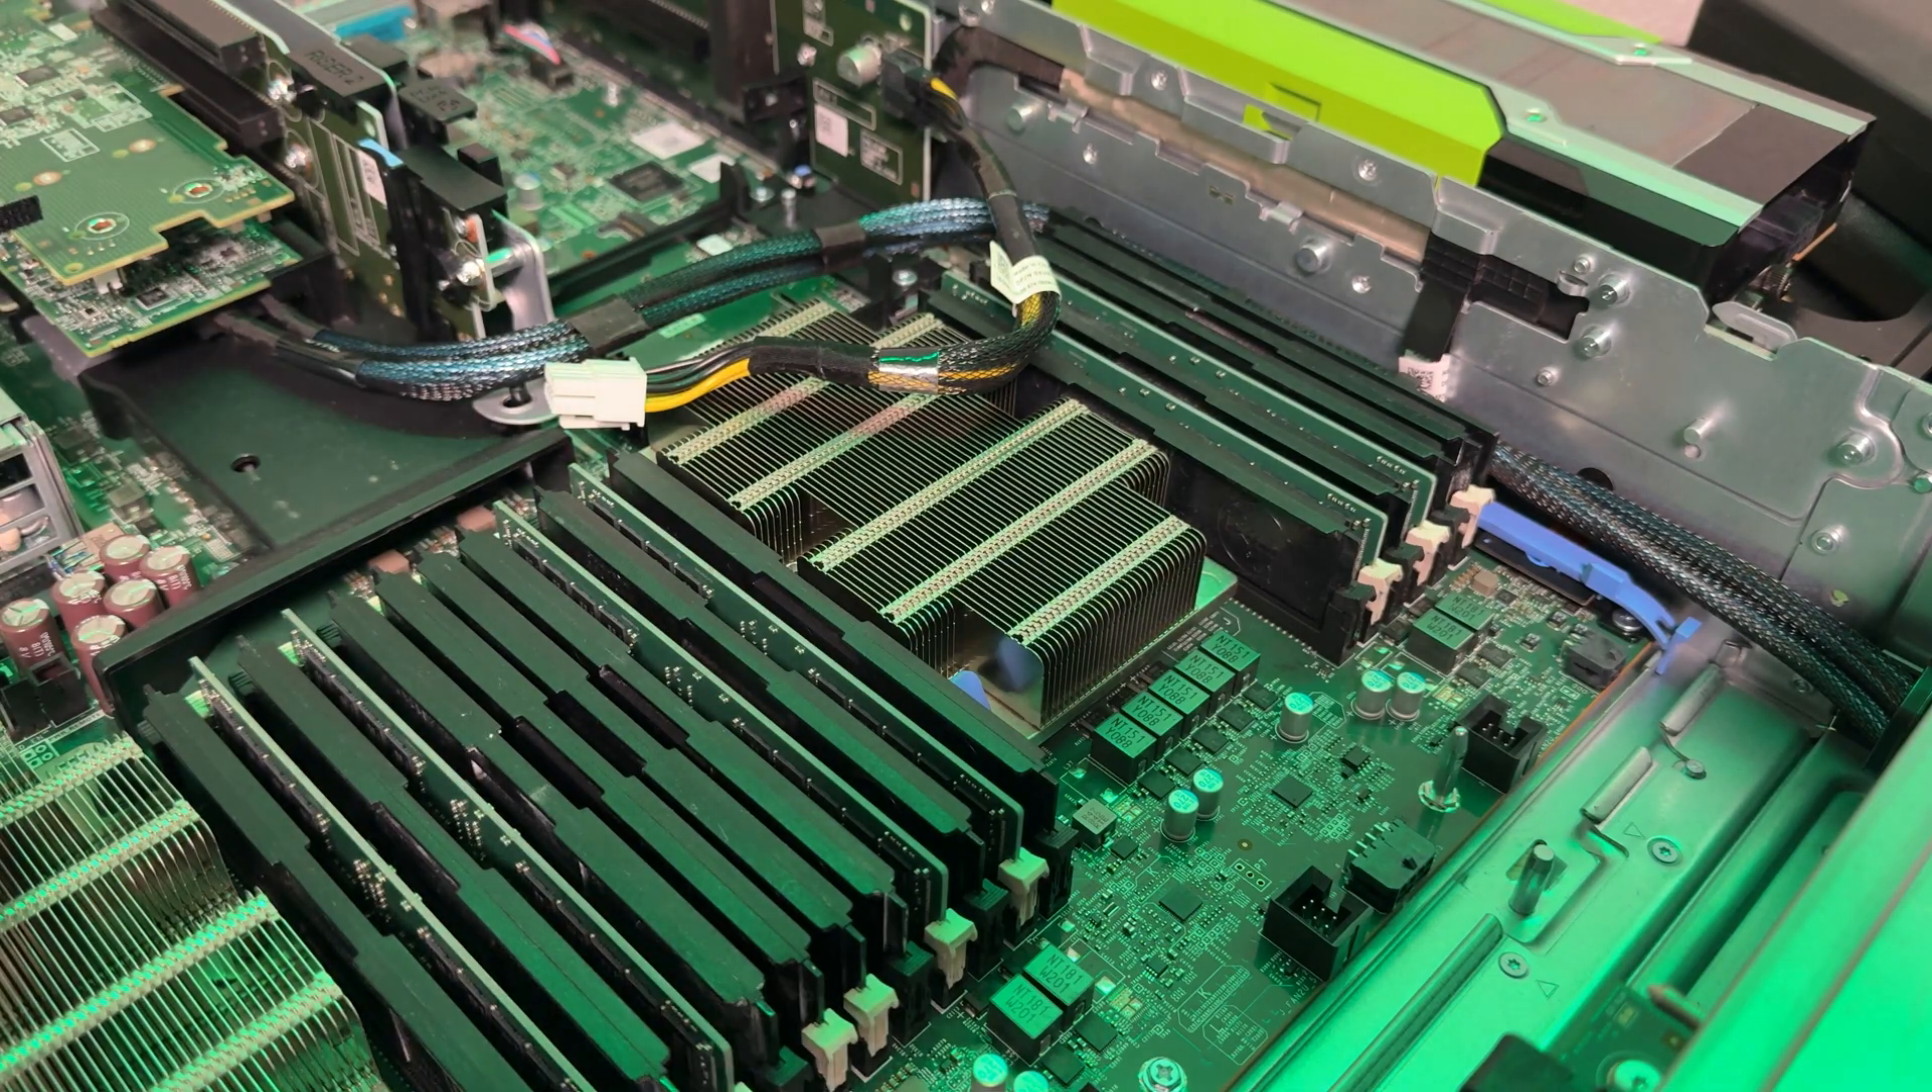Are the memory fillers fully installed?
Yes.